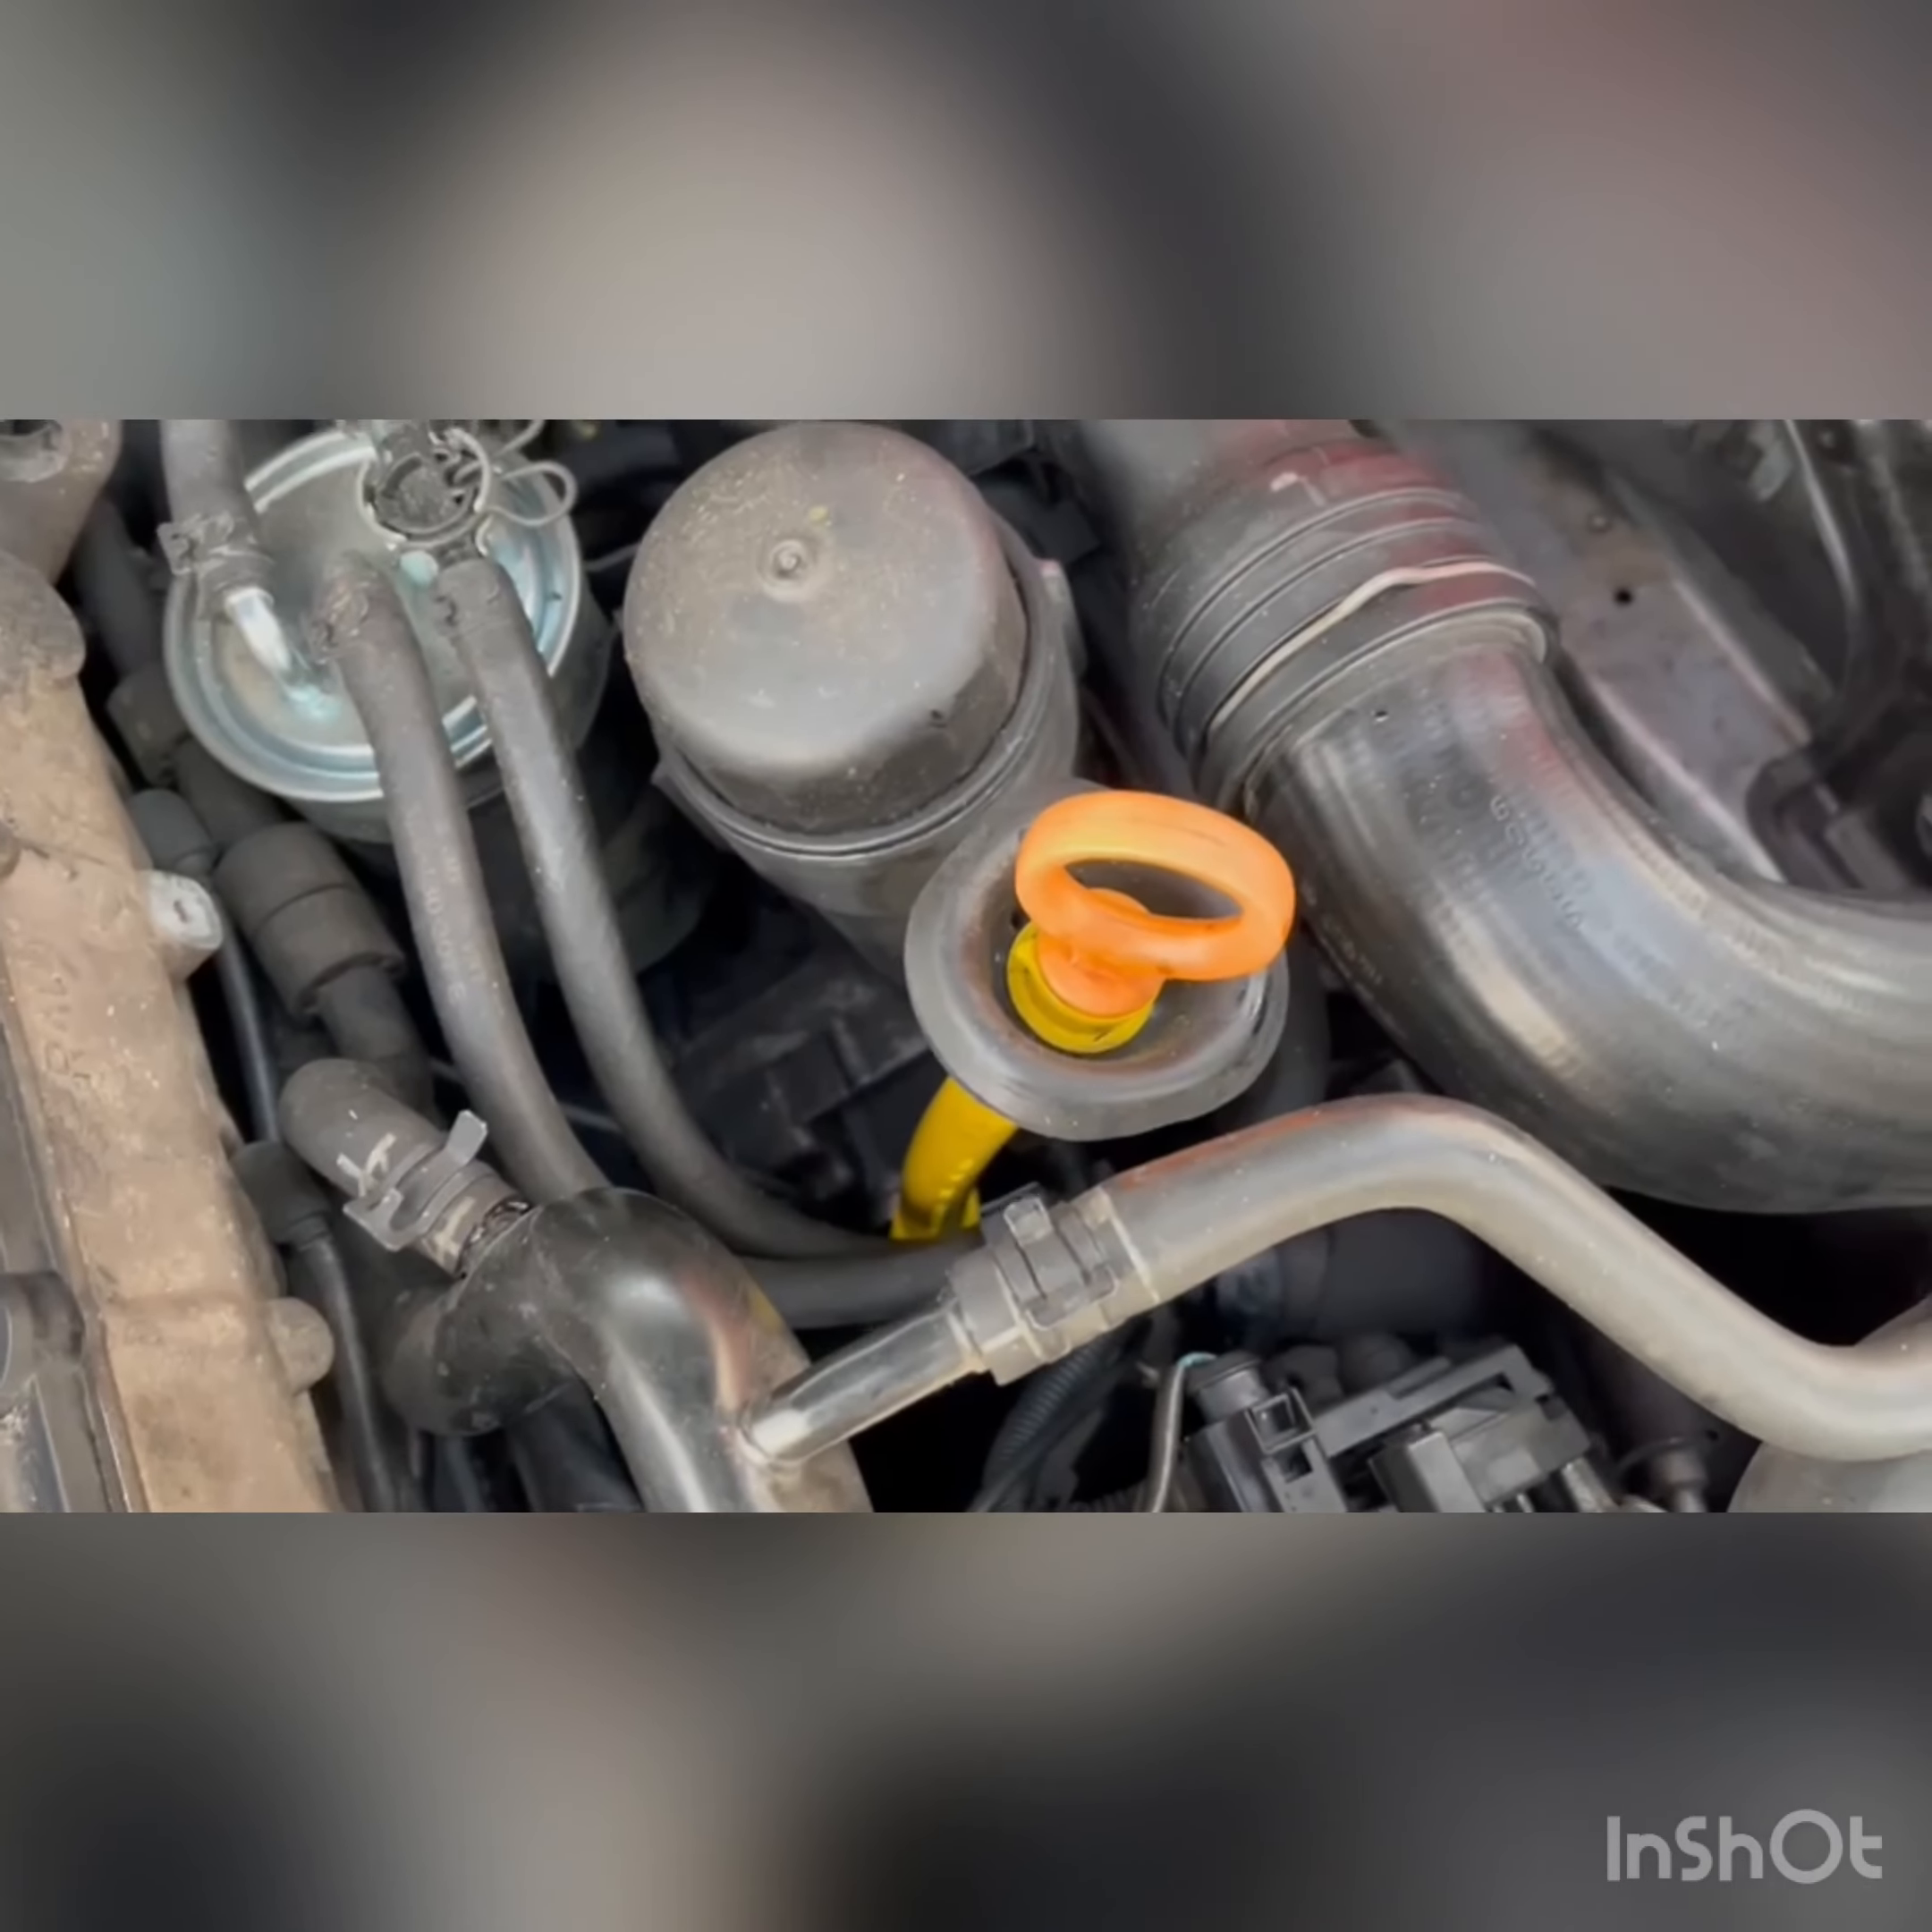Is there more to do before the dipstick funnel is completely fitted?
No.